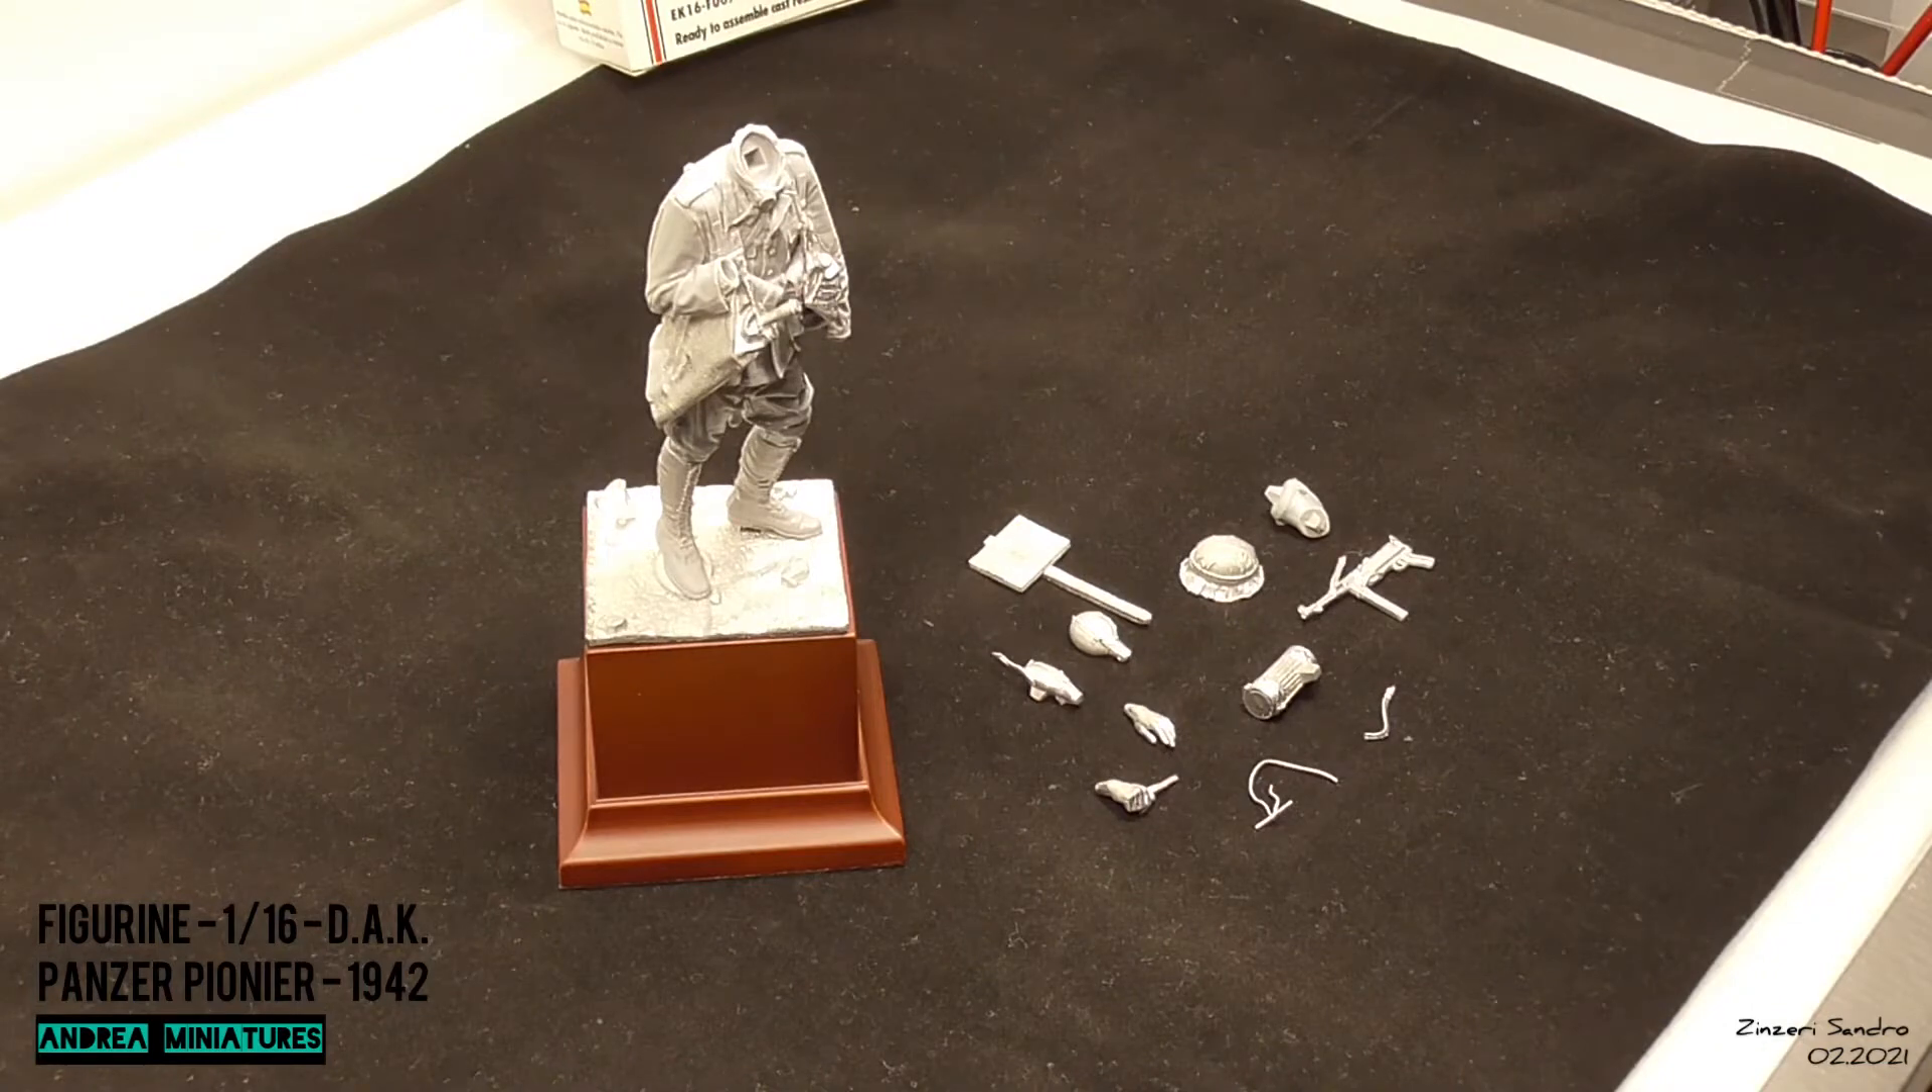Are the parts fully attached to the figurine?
No.